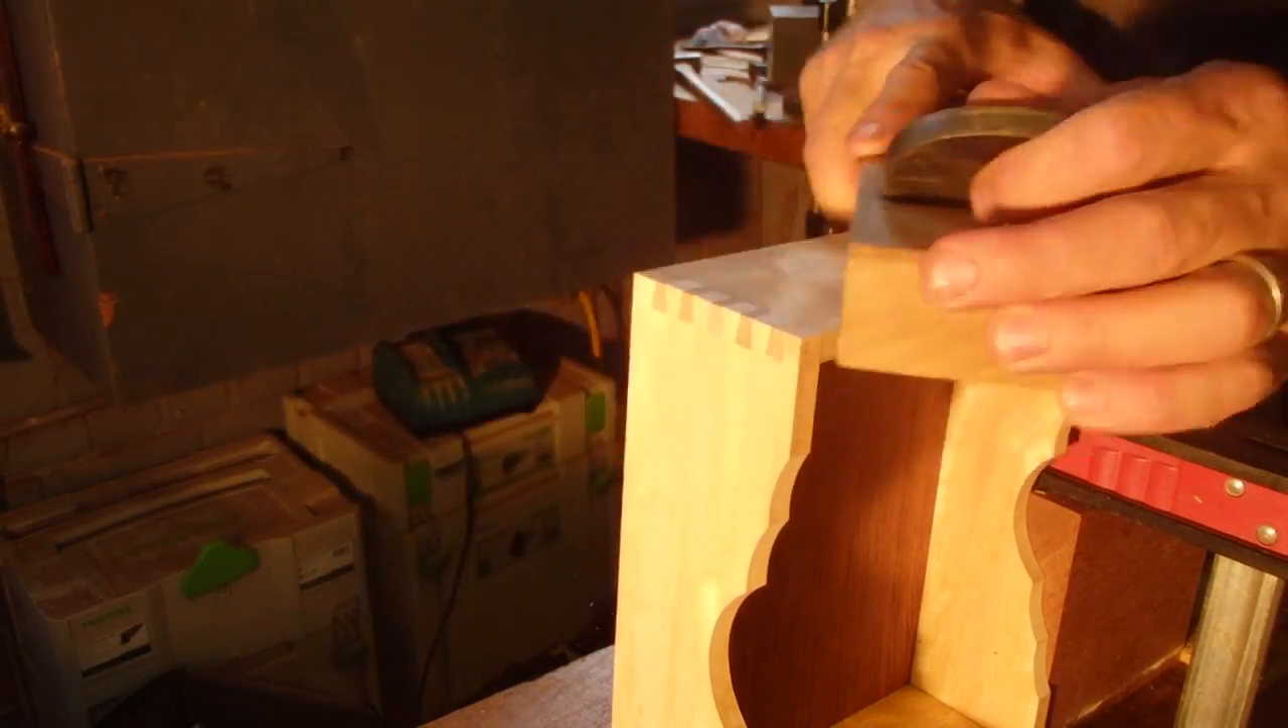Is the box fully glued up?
Yes.